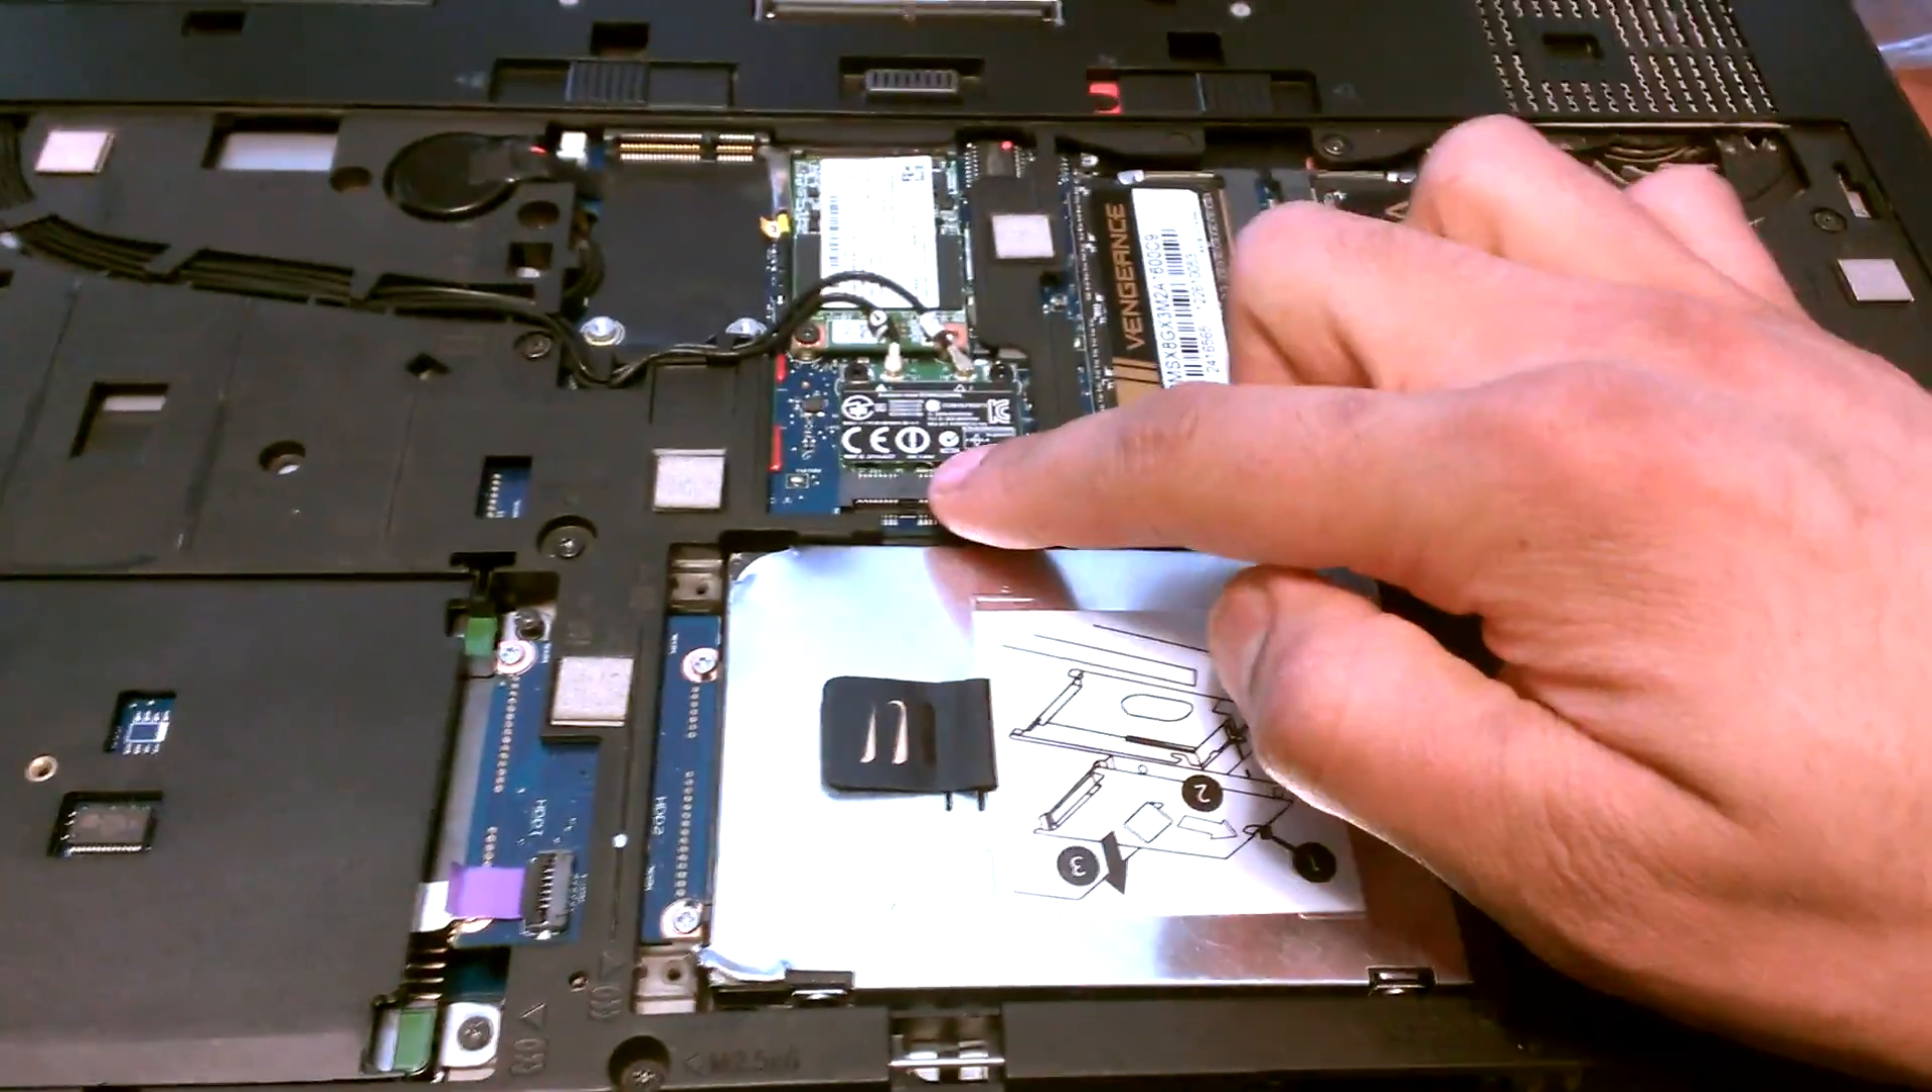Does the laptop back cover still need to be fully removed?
No.